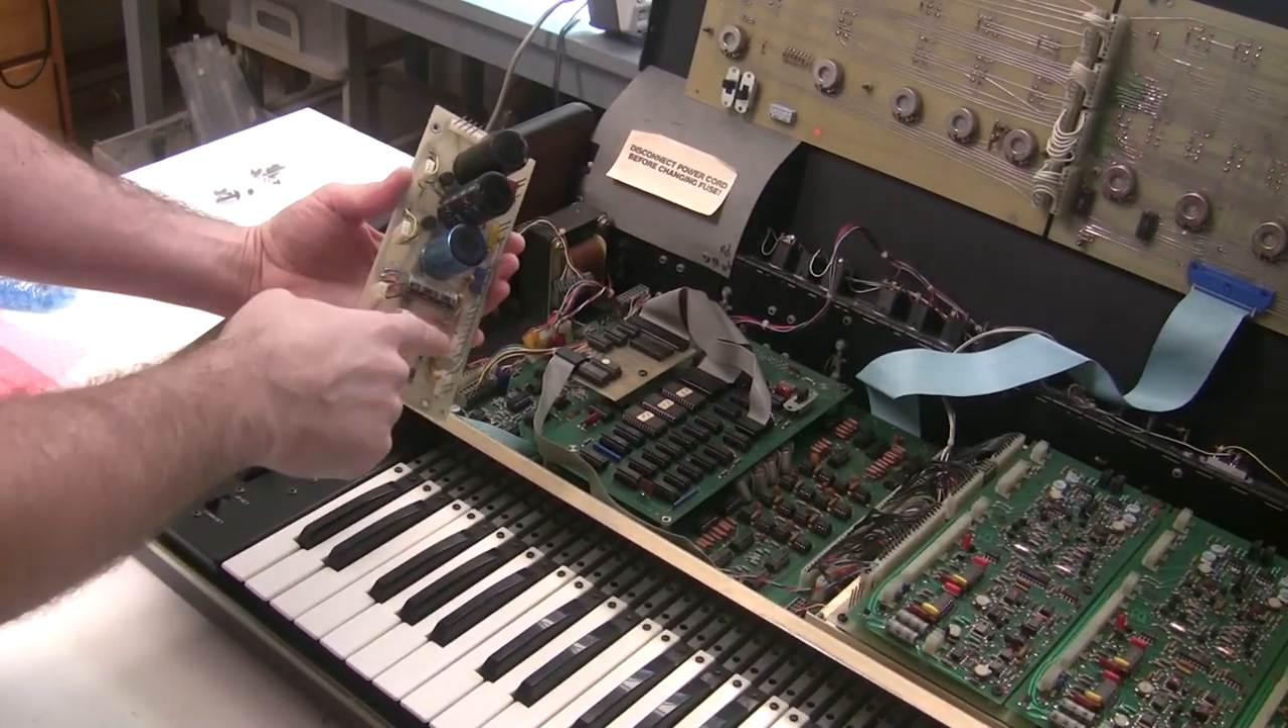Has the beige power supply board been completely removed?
Yes.